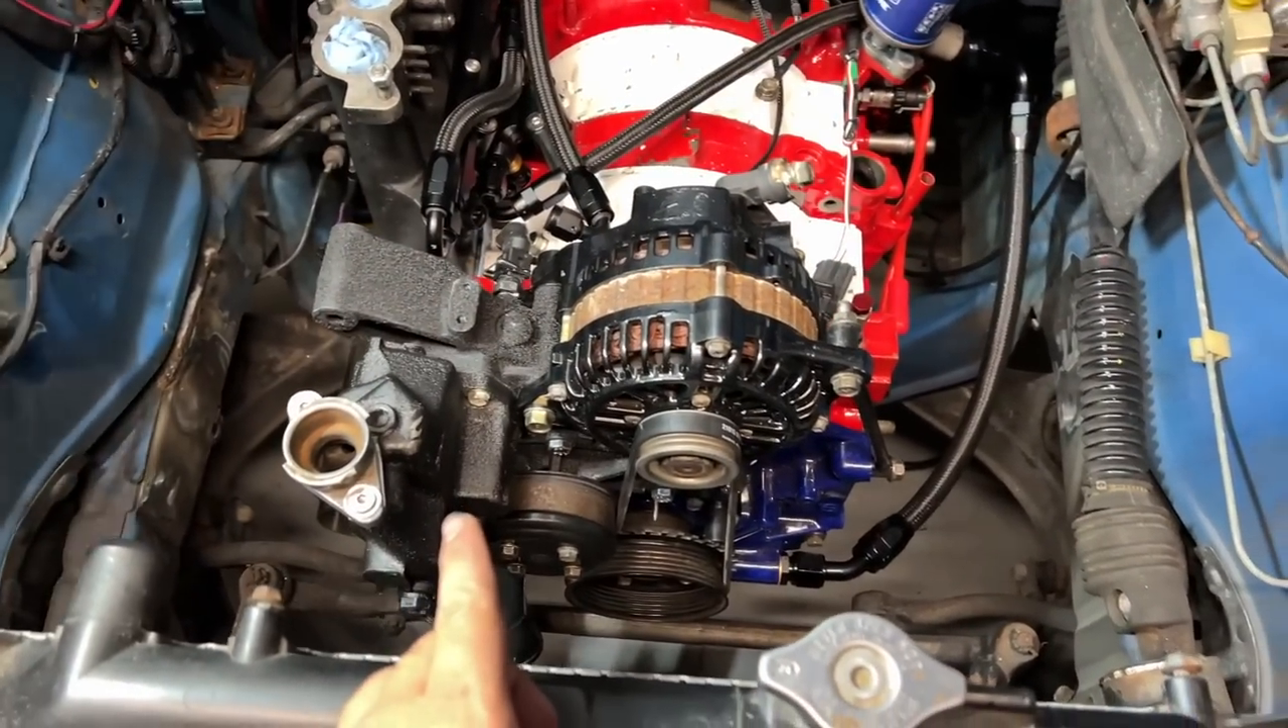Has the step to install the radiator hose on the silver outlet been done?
No.